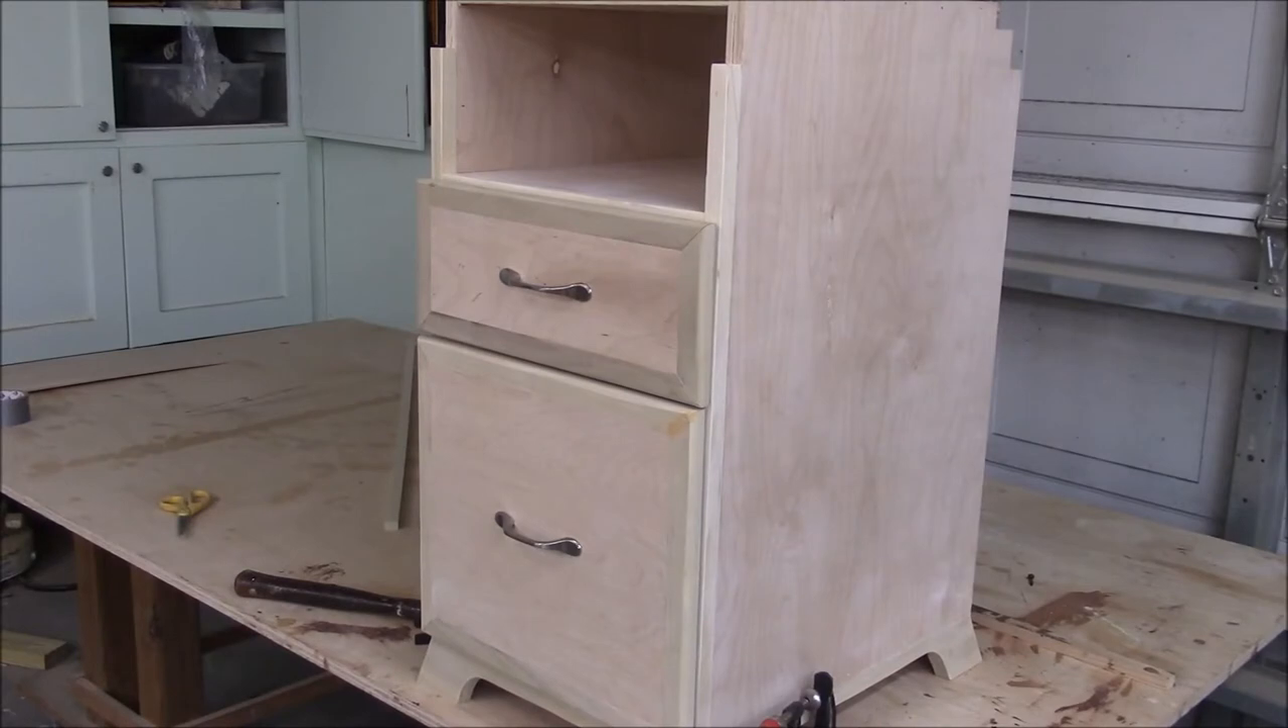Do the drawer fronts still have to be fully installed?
No.